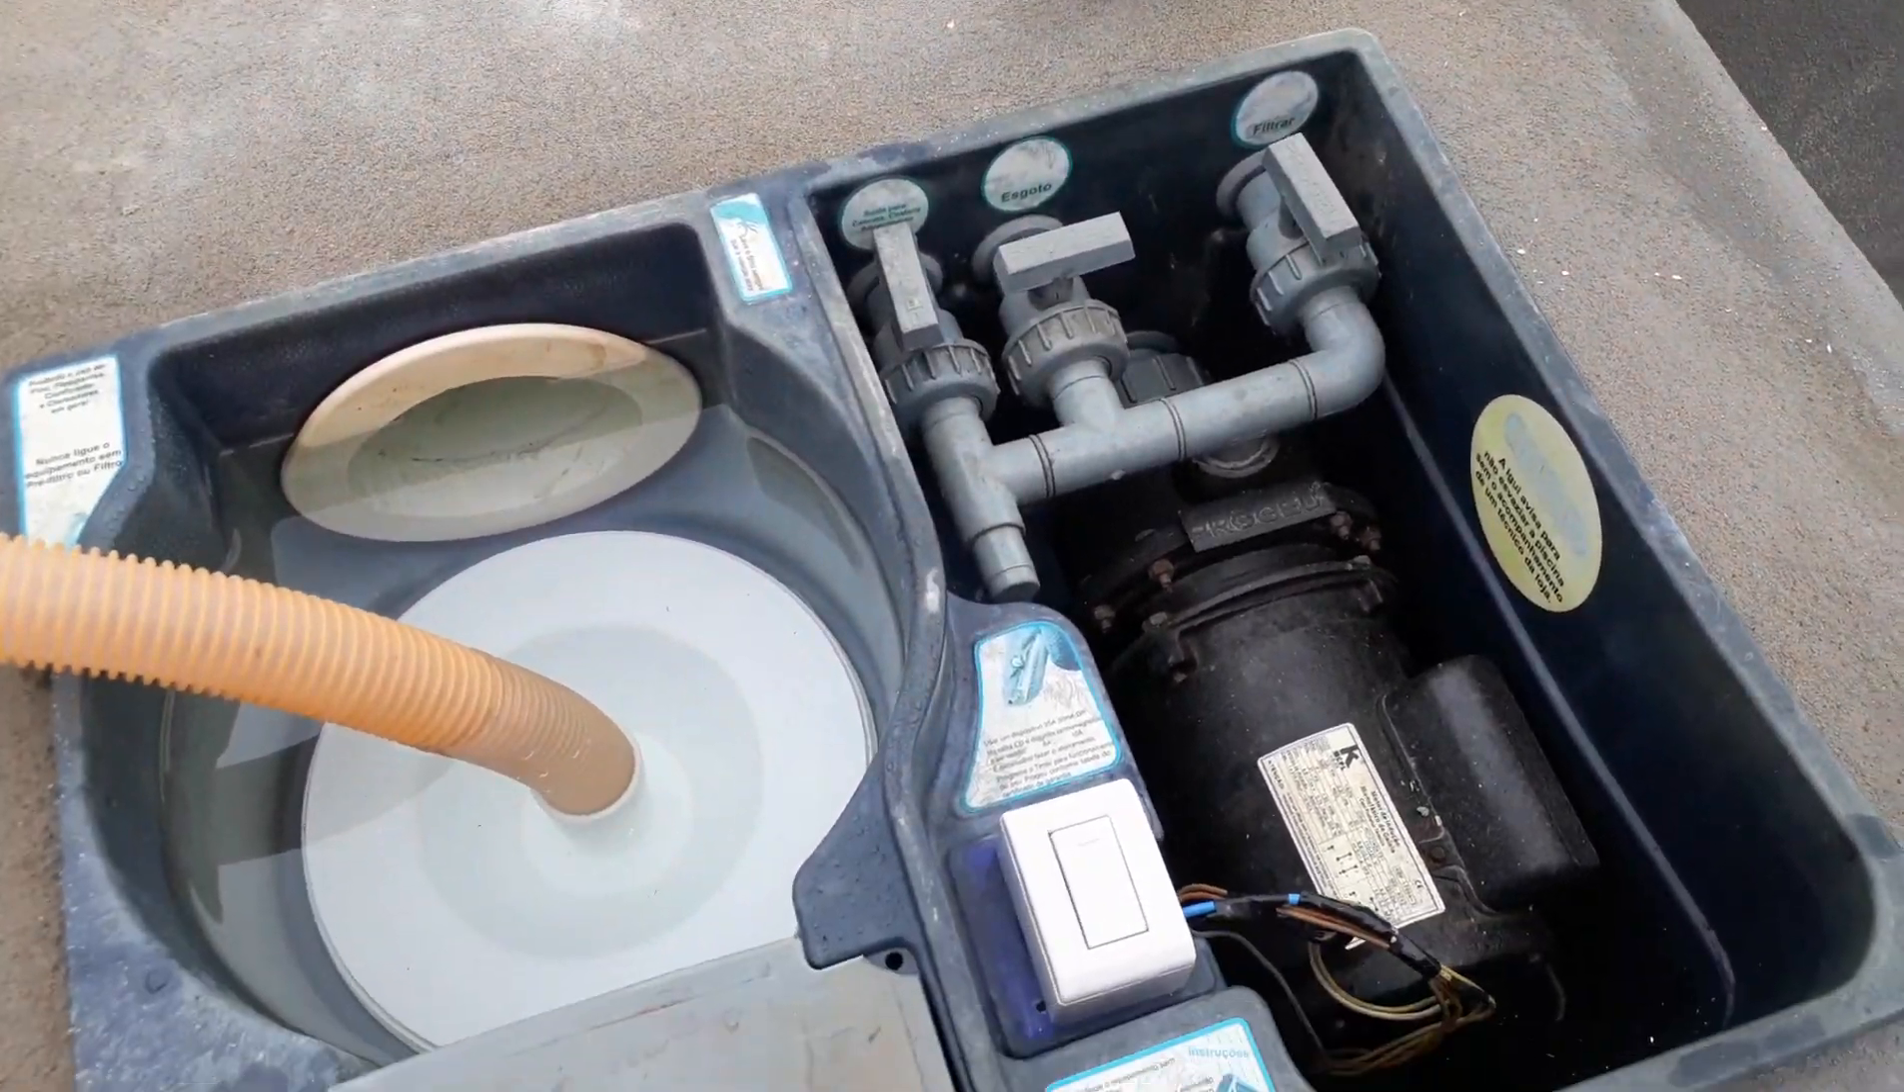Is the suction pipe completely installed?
Yes.